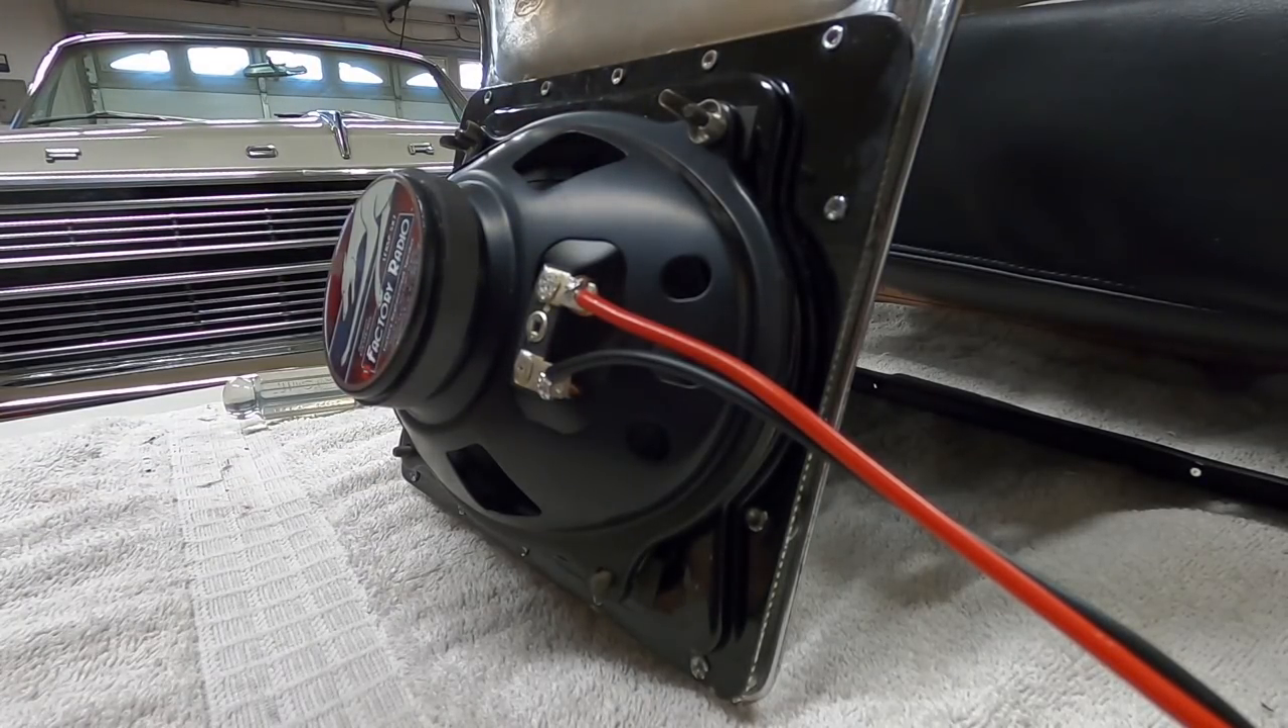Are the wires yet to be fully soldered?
No.